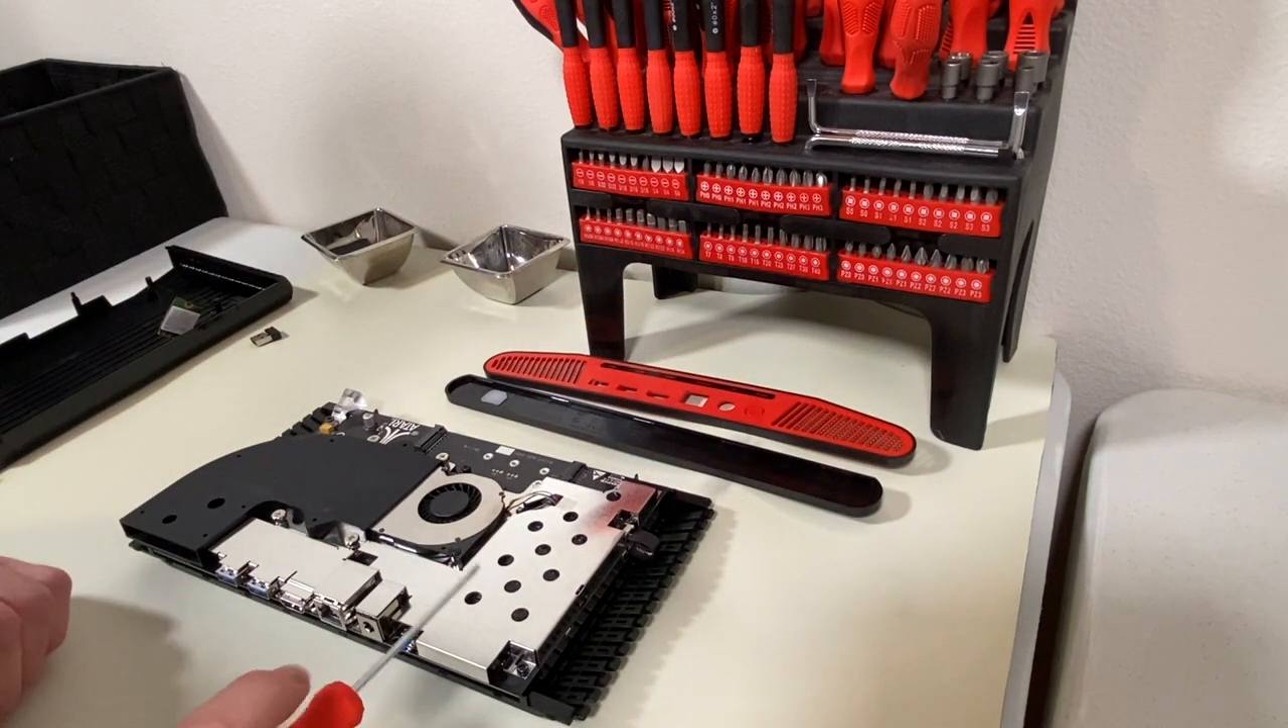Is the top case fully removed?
Yes.